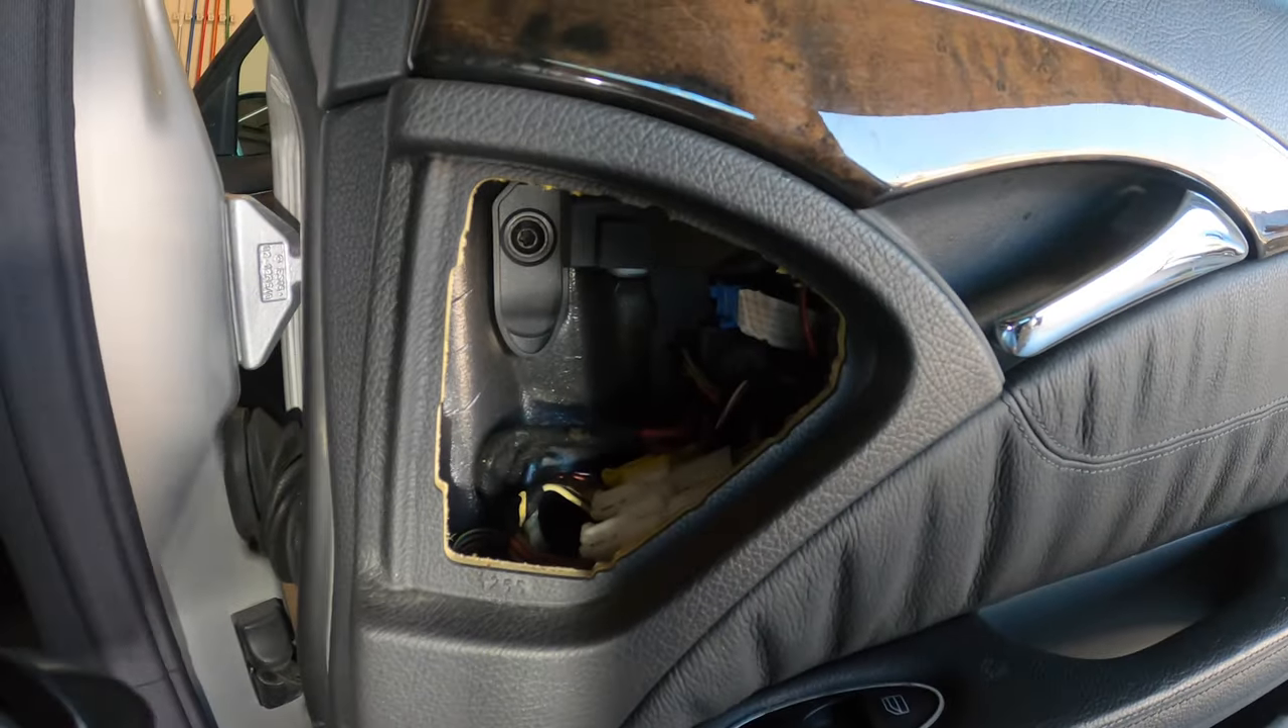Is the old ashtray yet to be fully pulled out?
No.